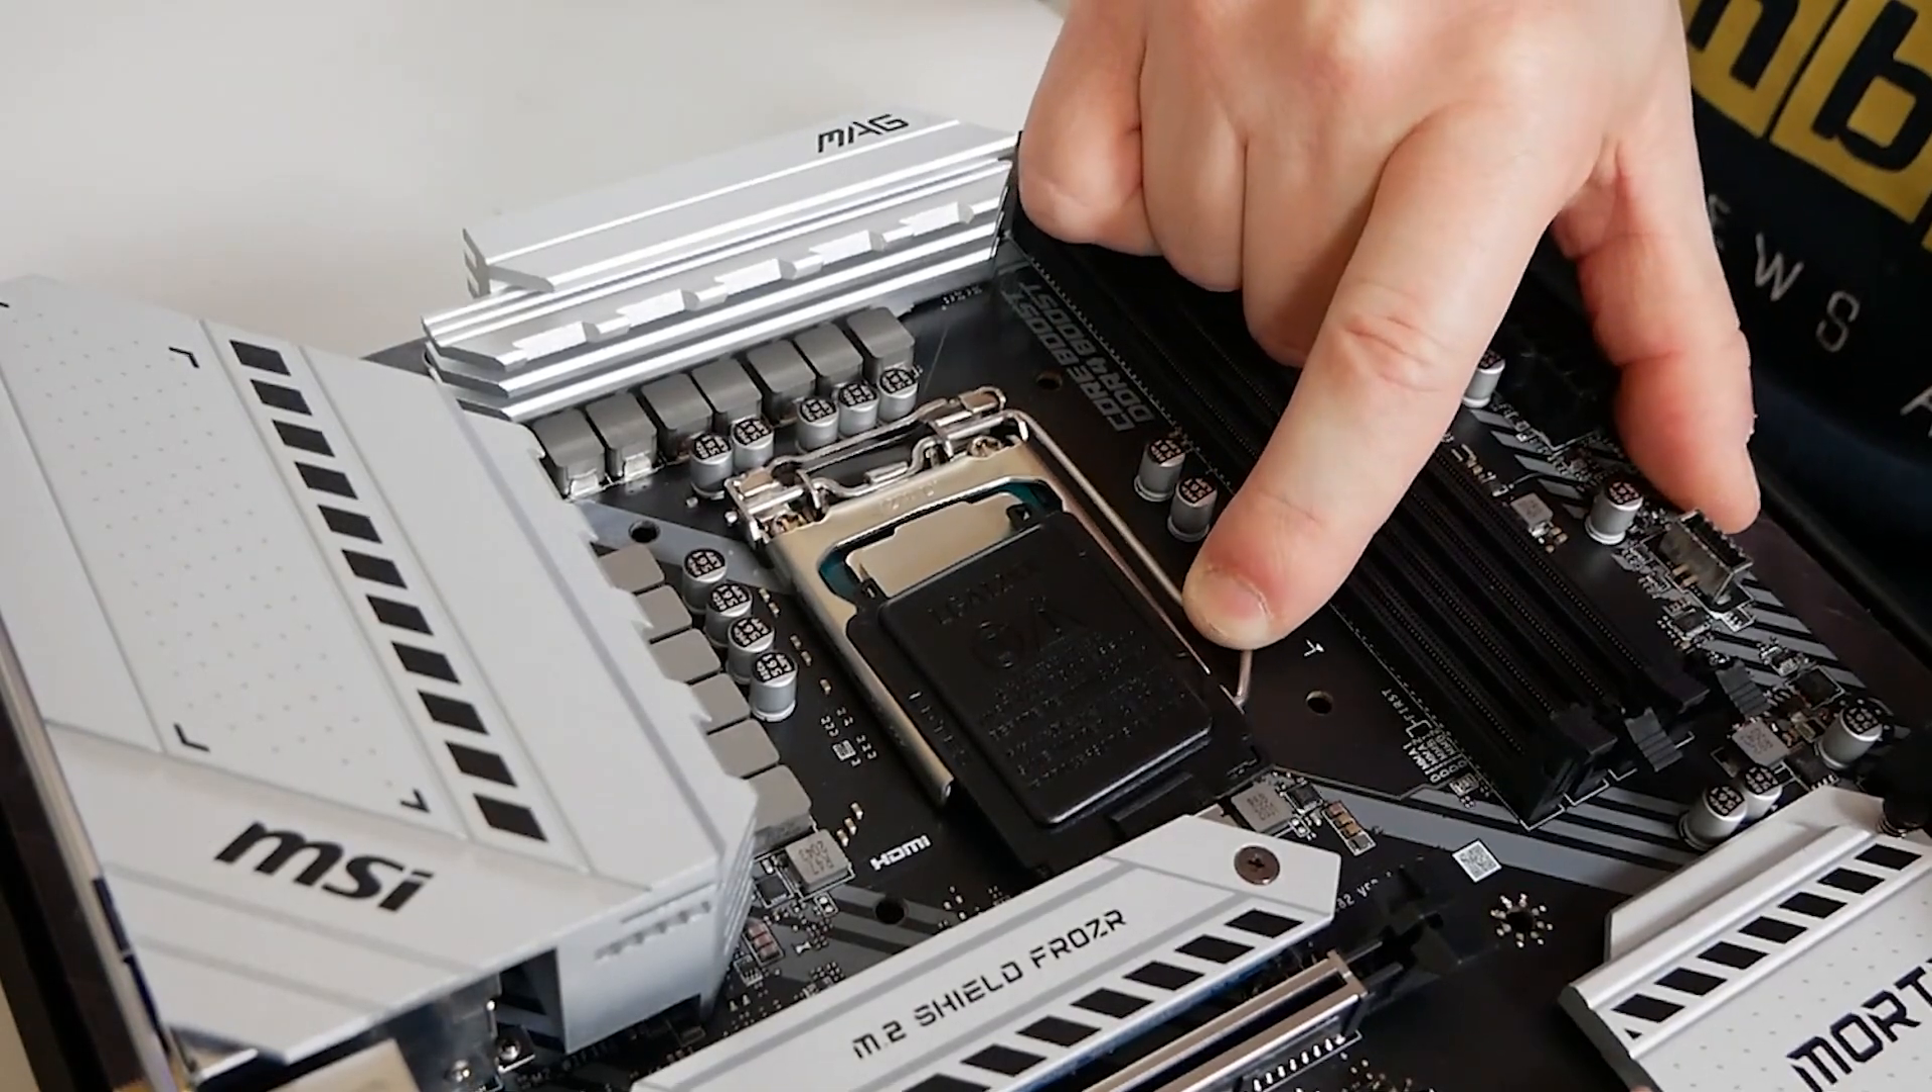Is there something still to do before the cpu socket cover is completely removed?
Yes.